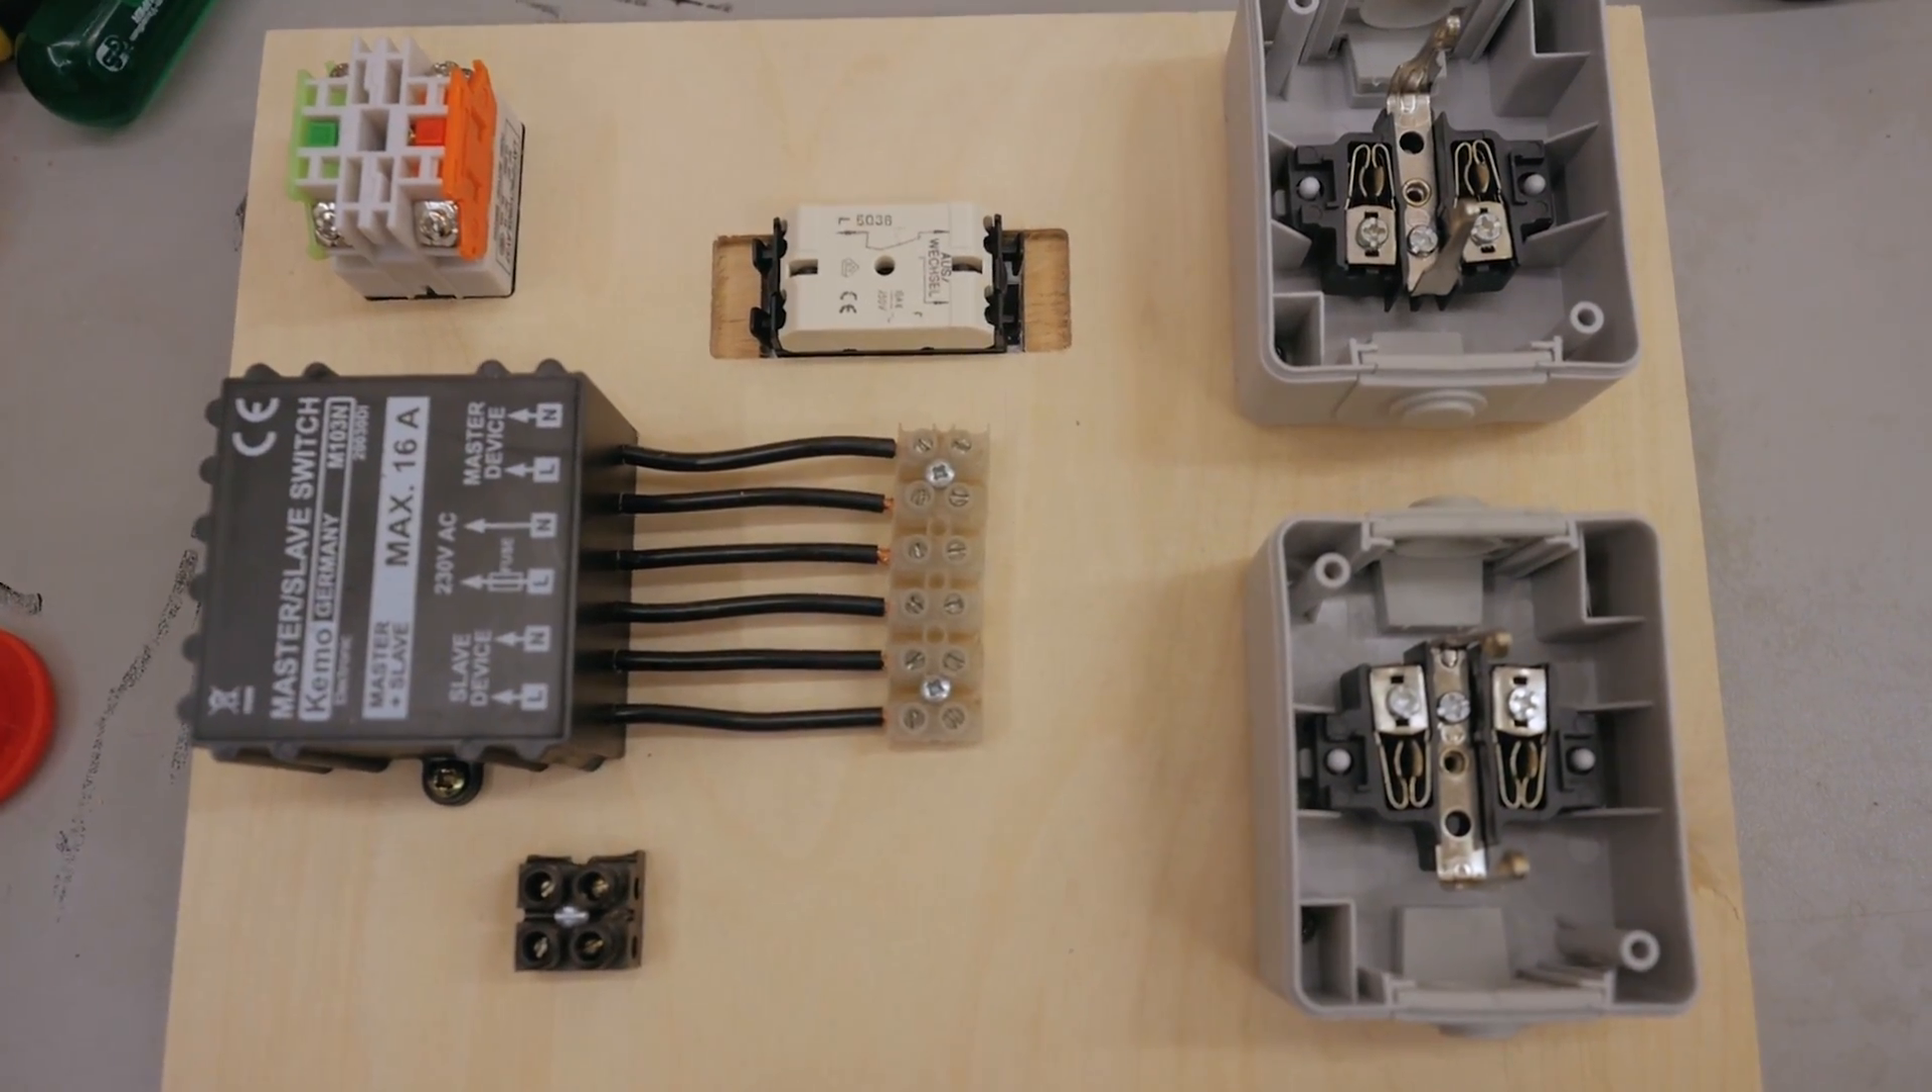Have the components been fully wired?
No.